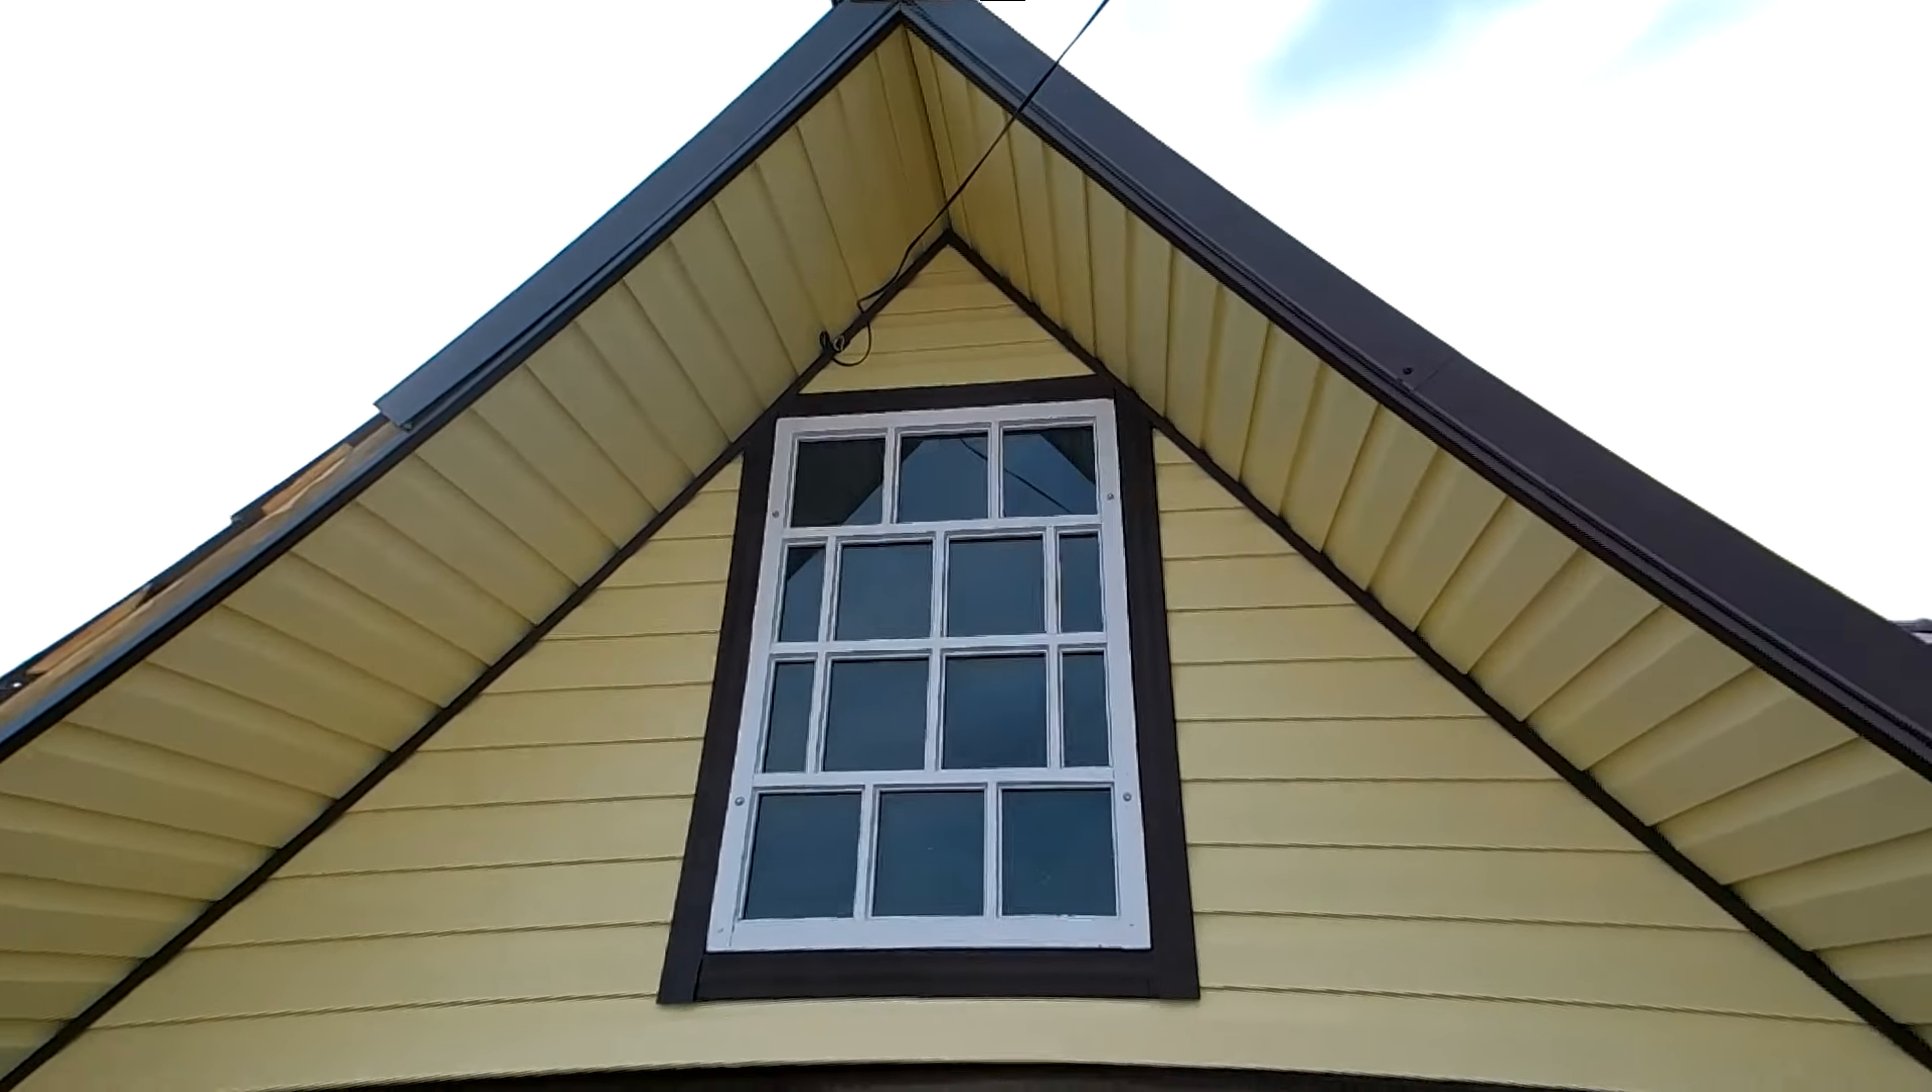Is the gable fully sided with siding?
Yes.